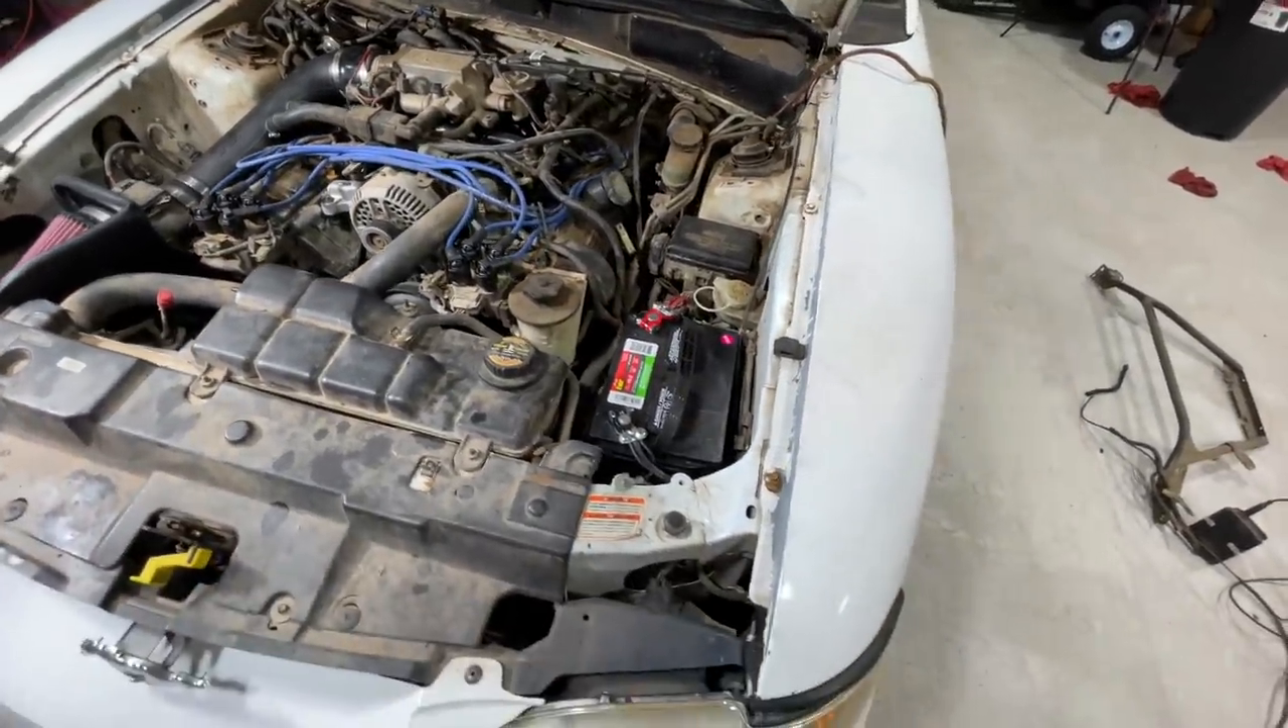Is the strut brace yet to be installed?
Yes.